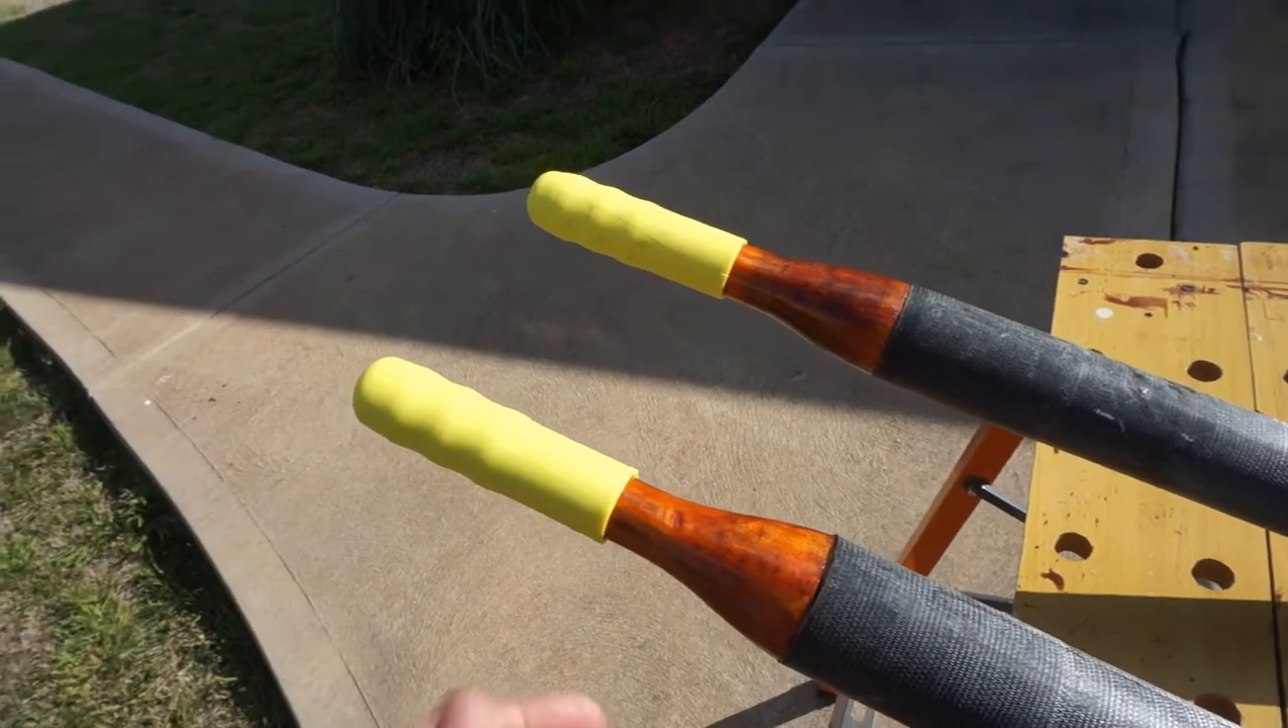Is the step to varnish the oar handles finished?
Yes.